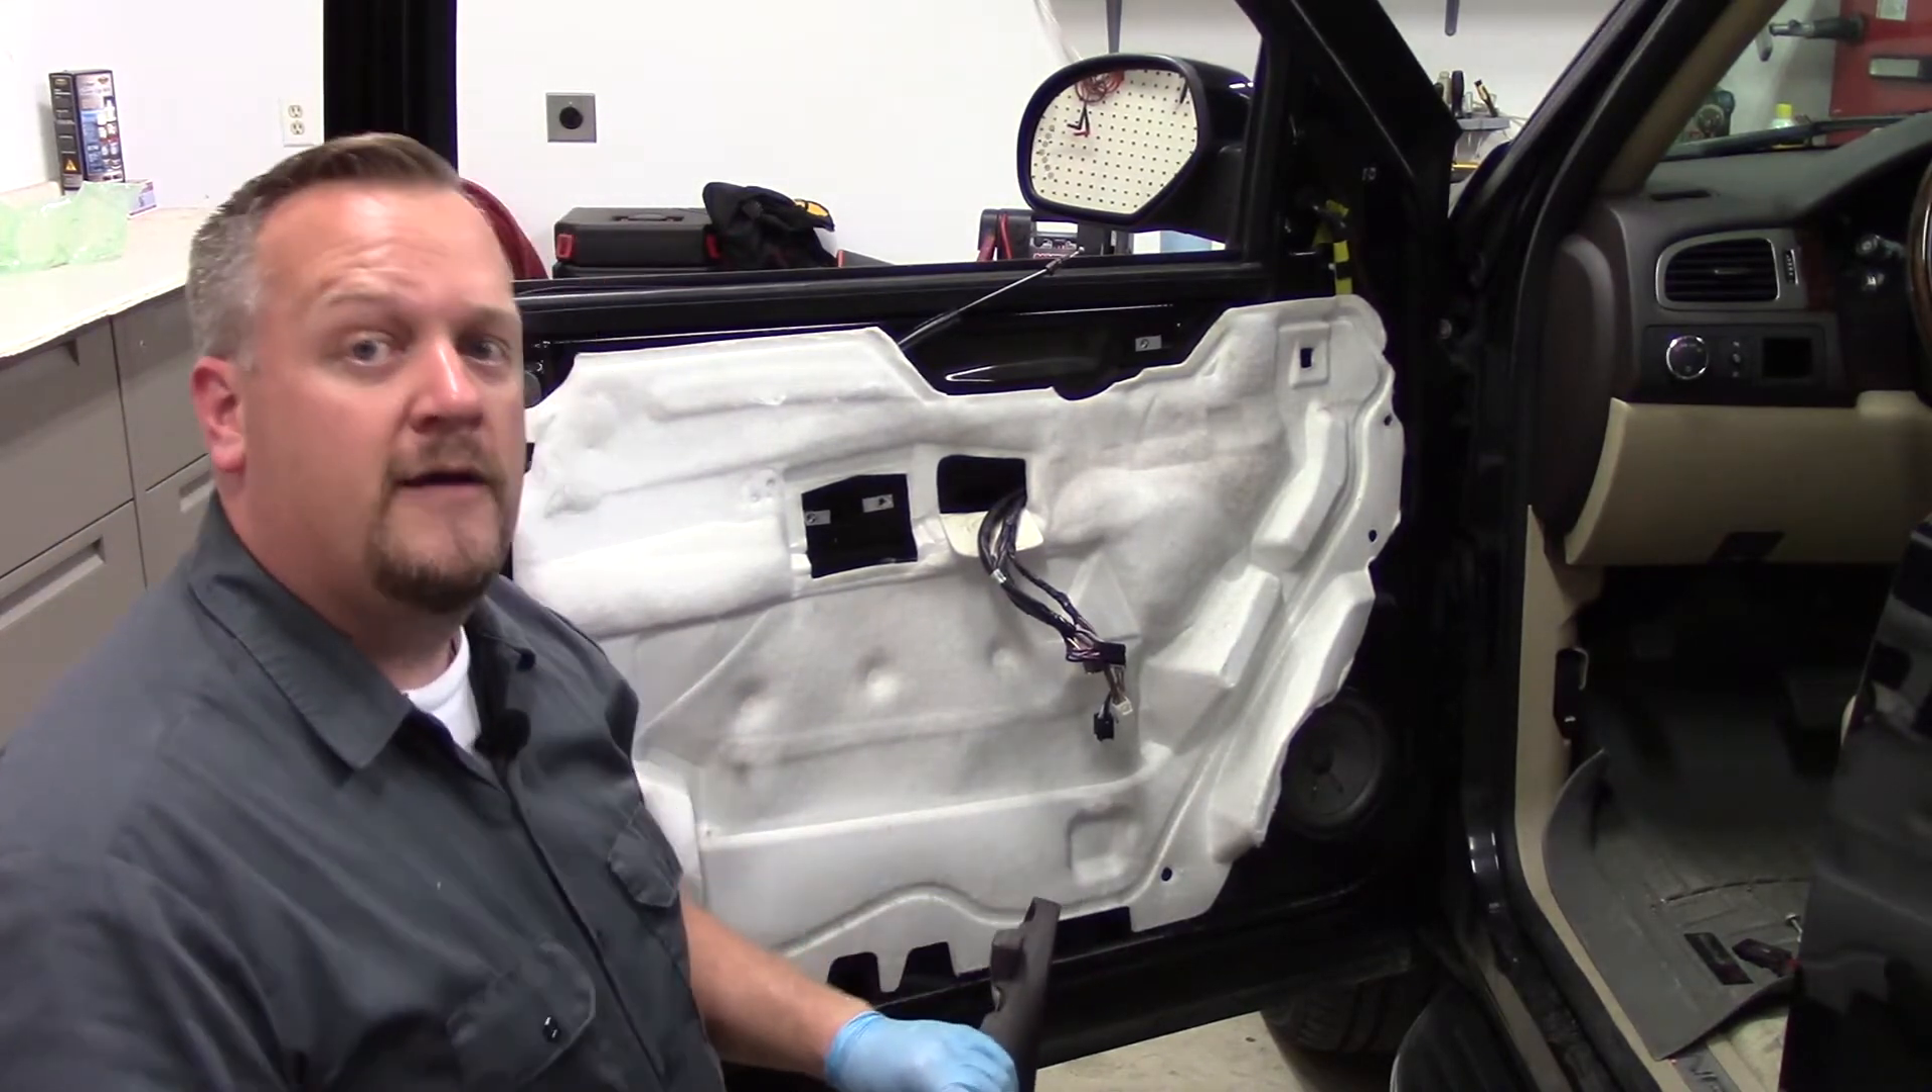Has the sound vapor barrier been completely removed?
No.